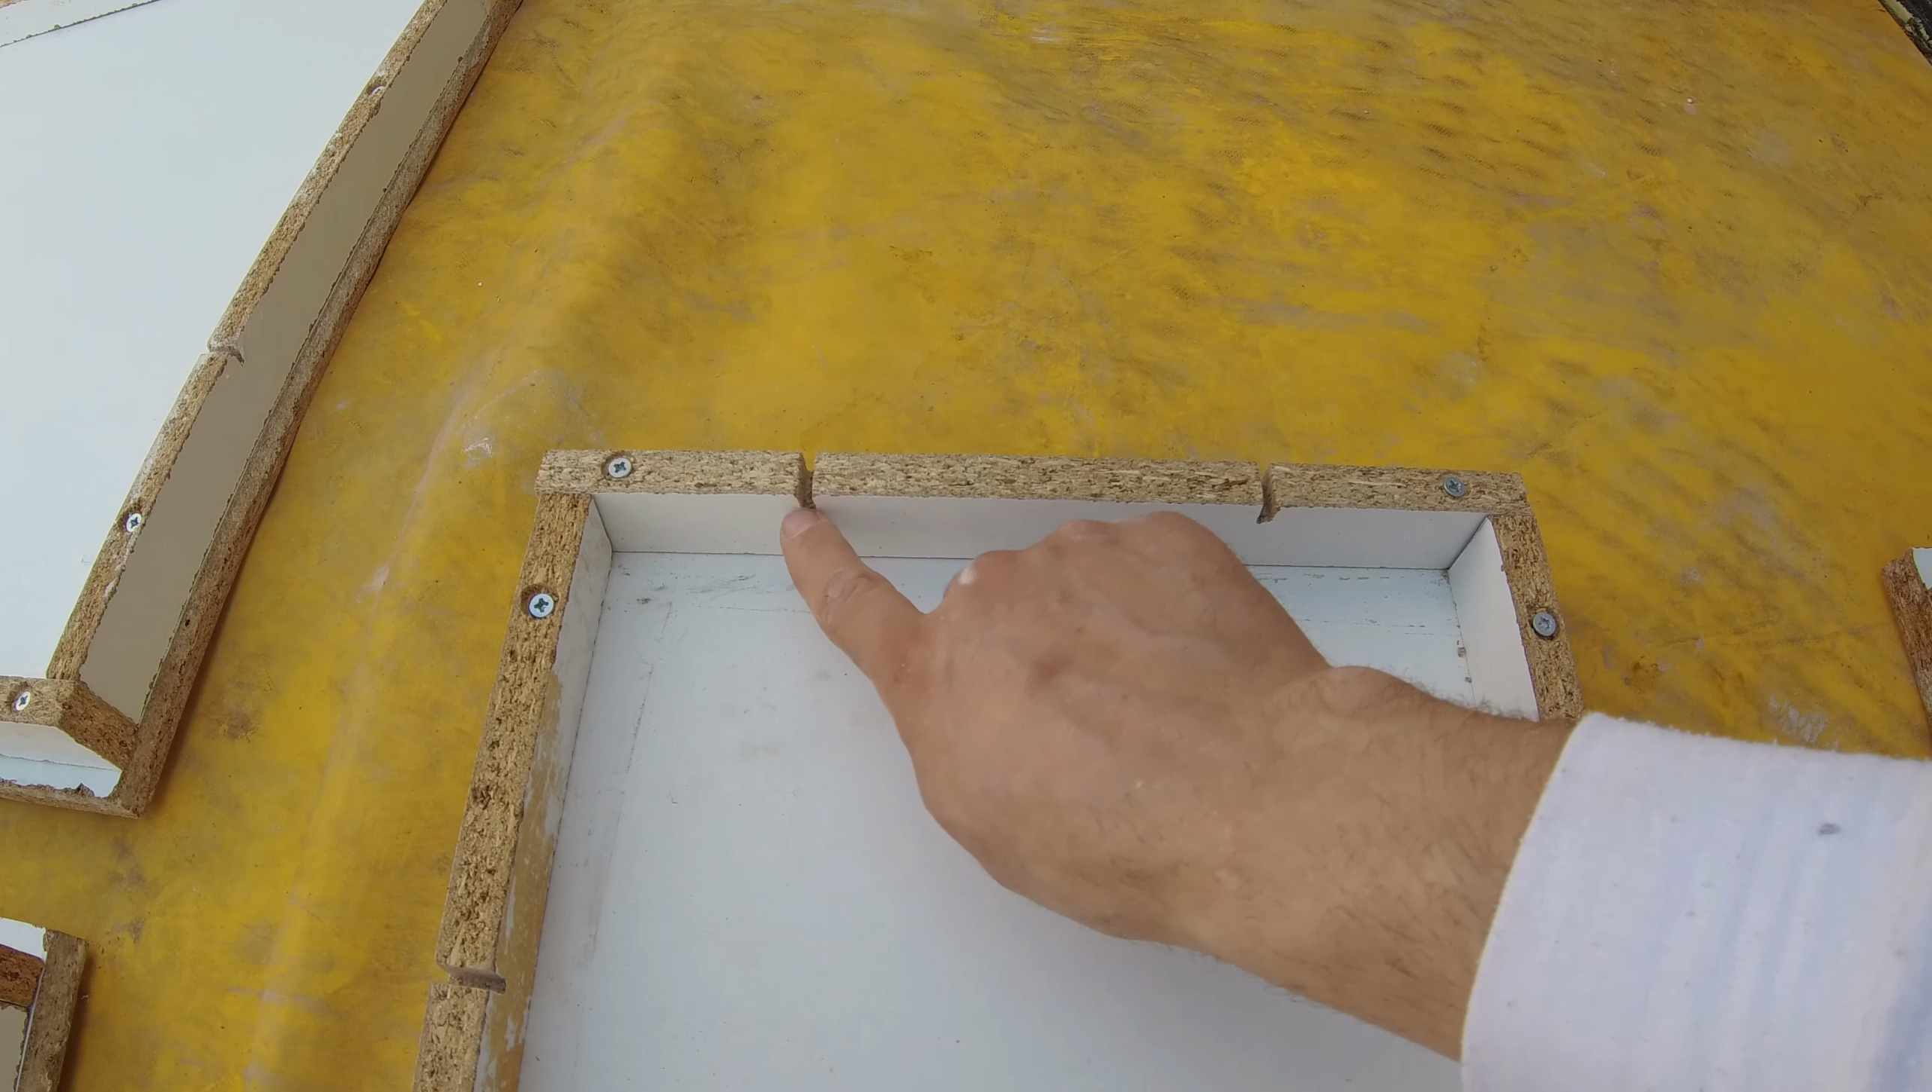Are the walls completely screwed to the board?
Yes.